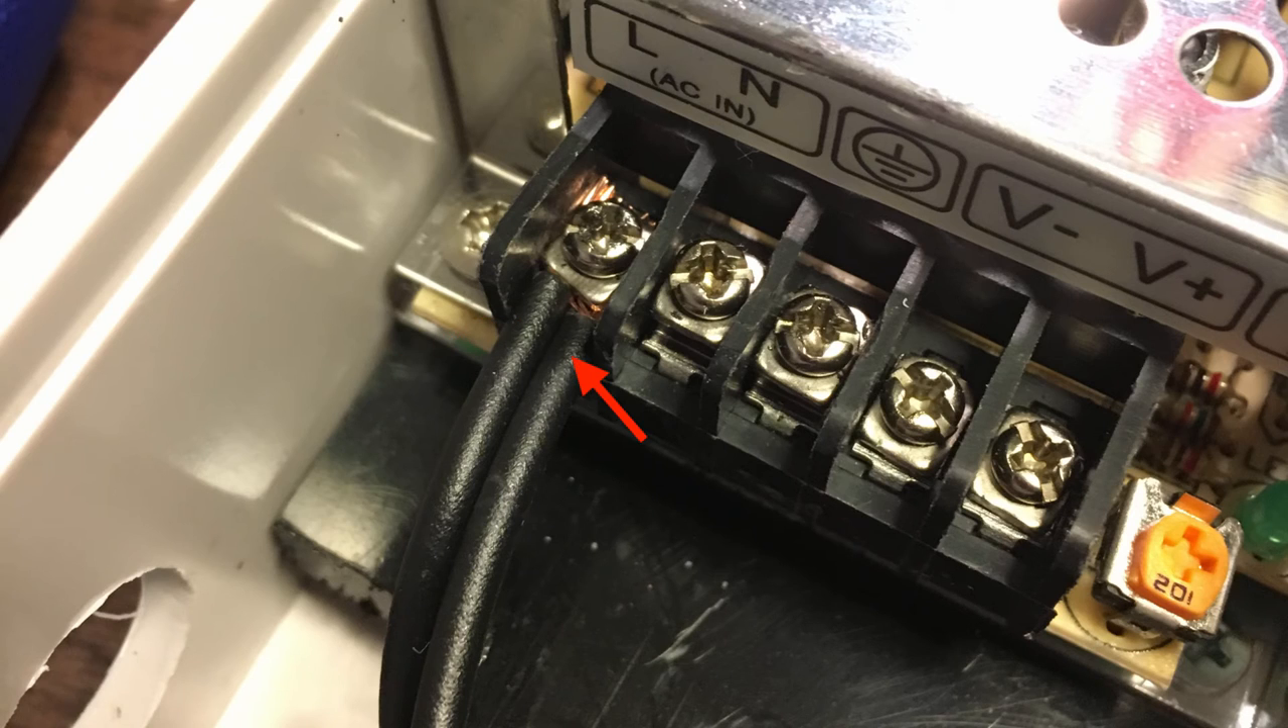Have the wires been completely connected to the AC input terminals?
No.